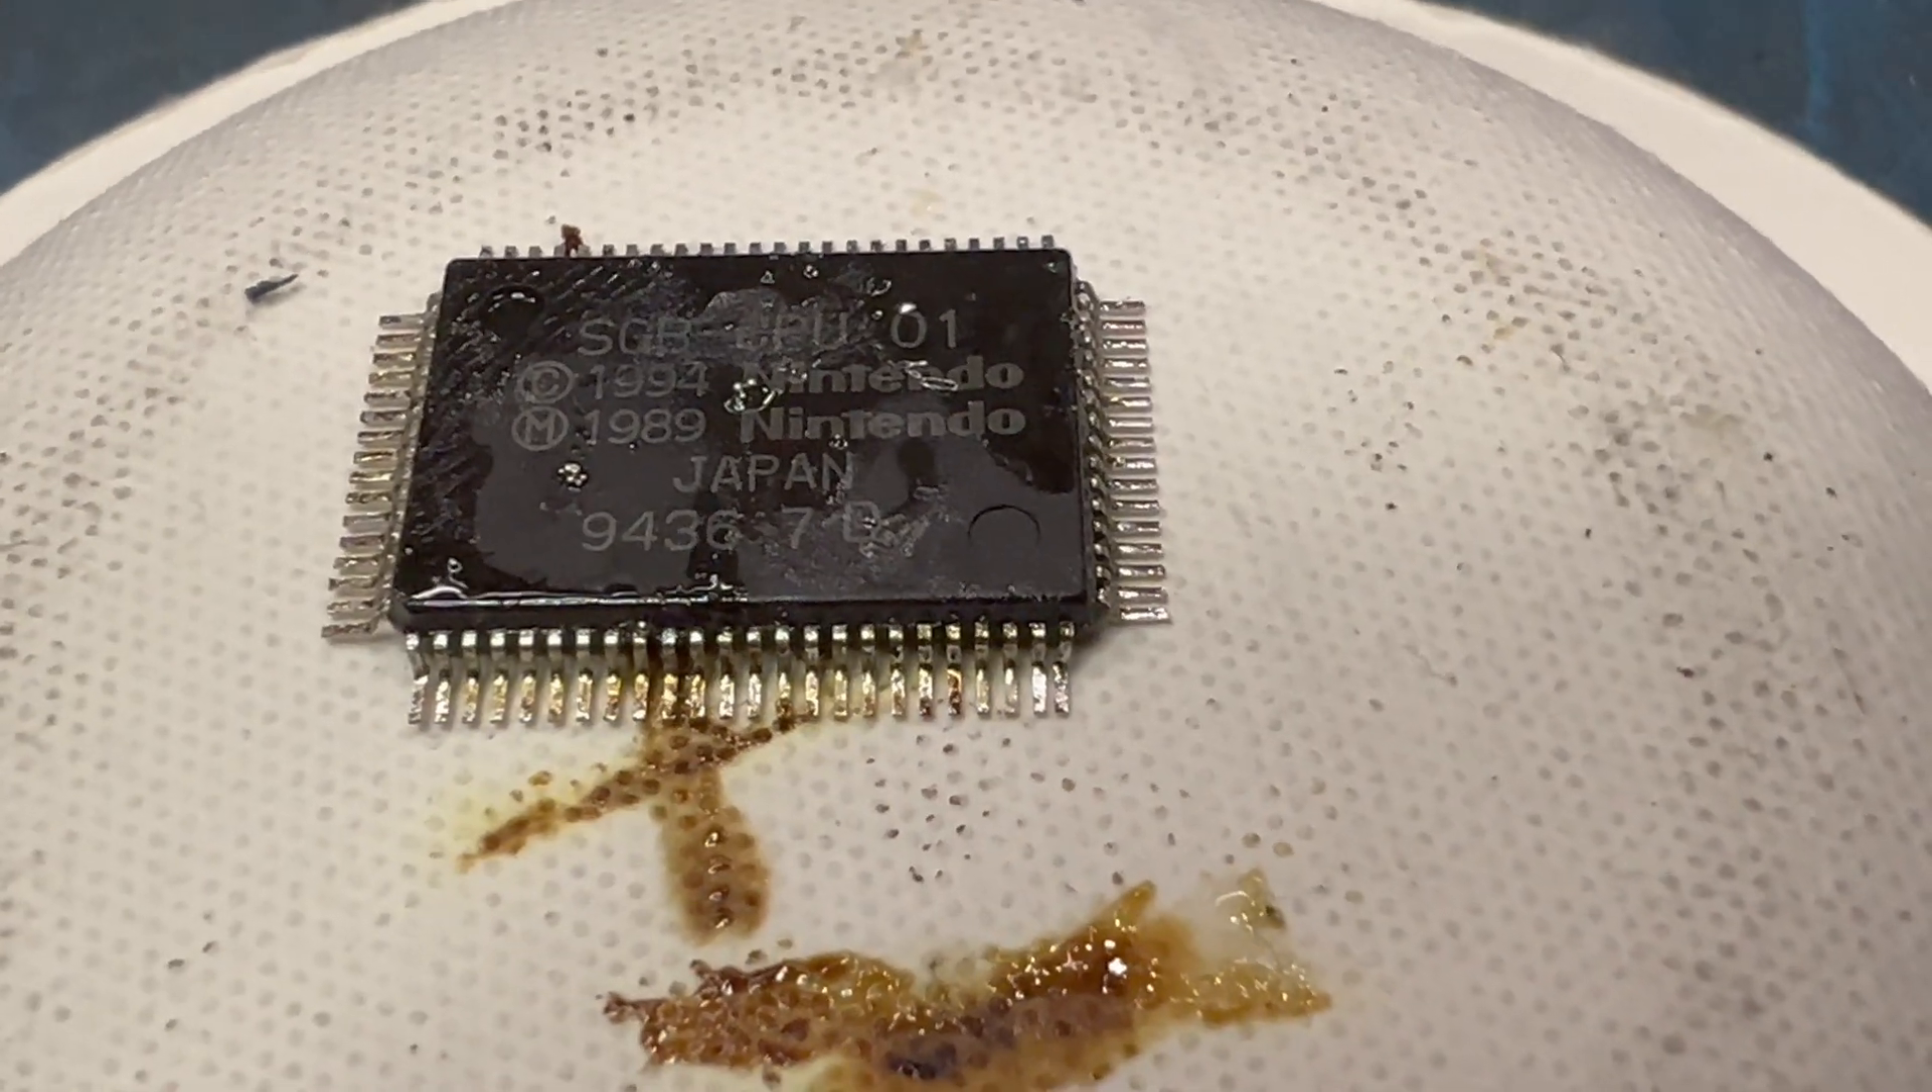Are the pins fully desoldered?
Yes.